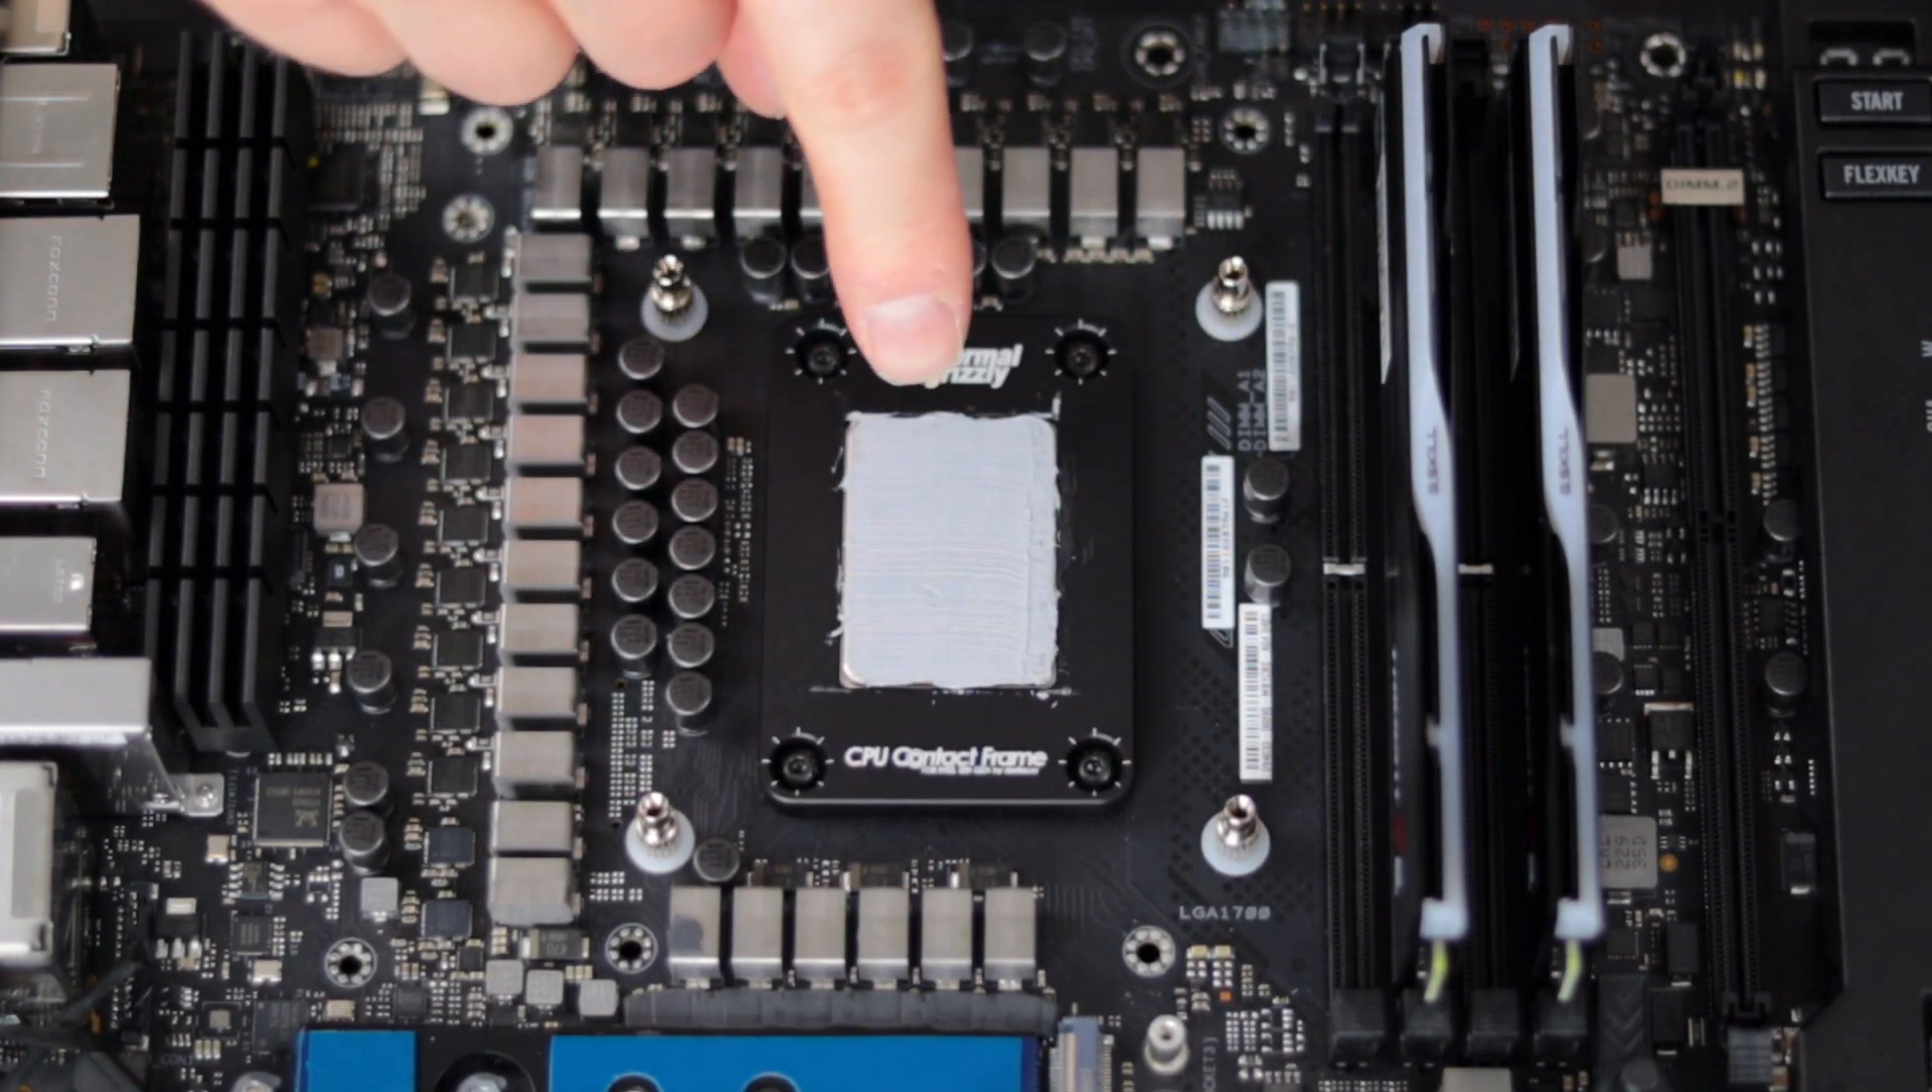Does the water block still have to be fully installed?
Yes.